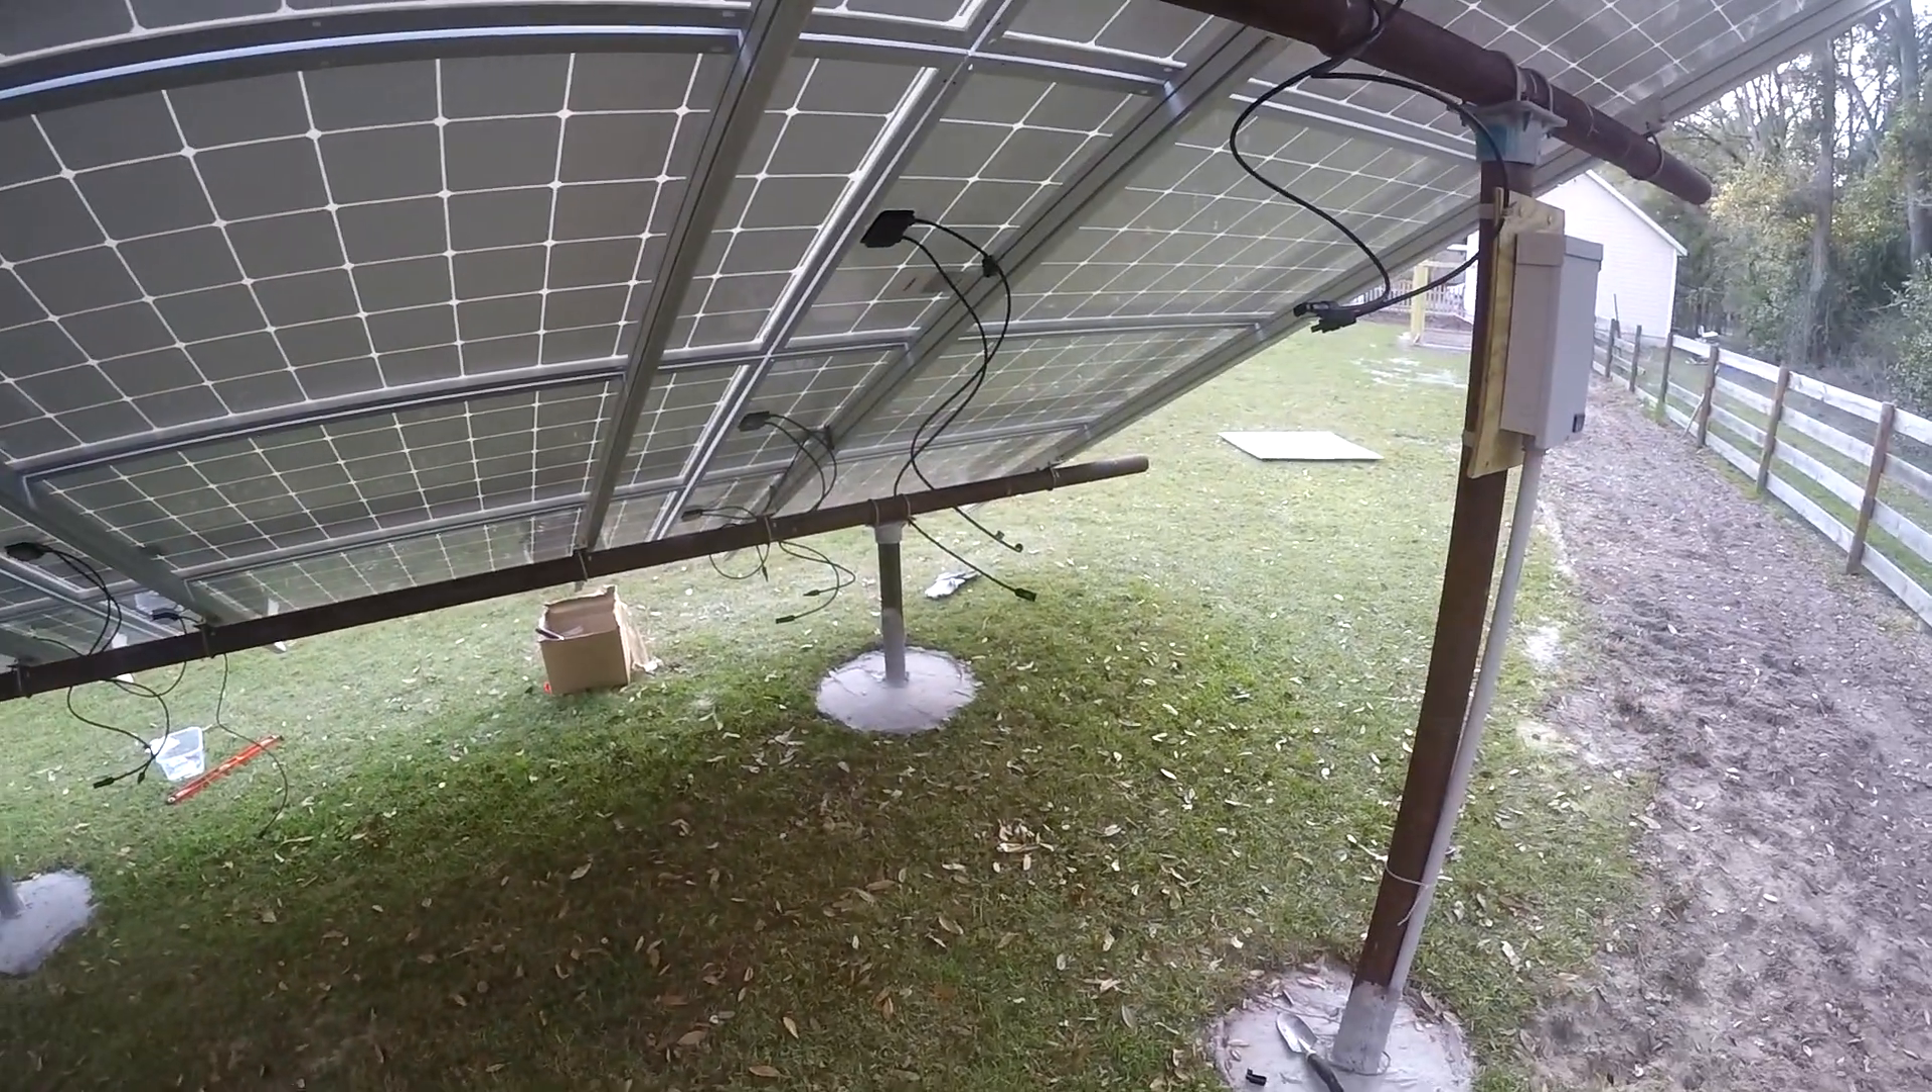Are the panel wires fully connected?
No.